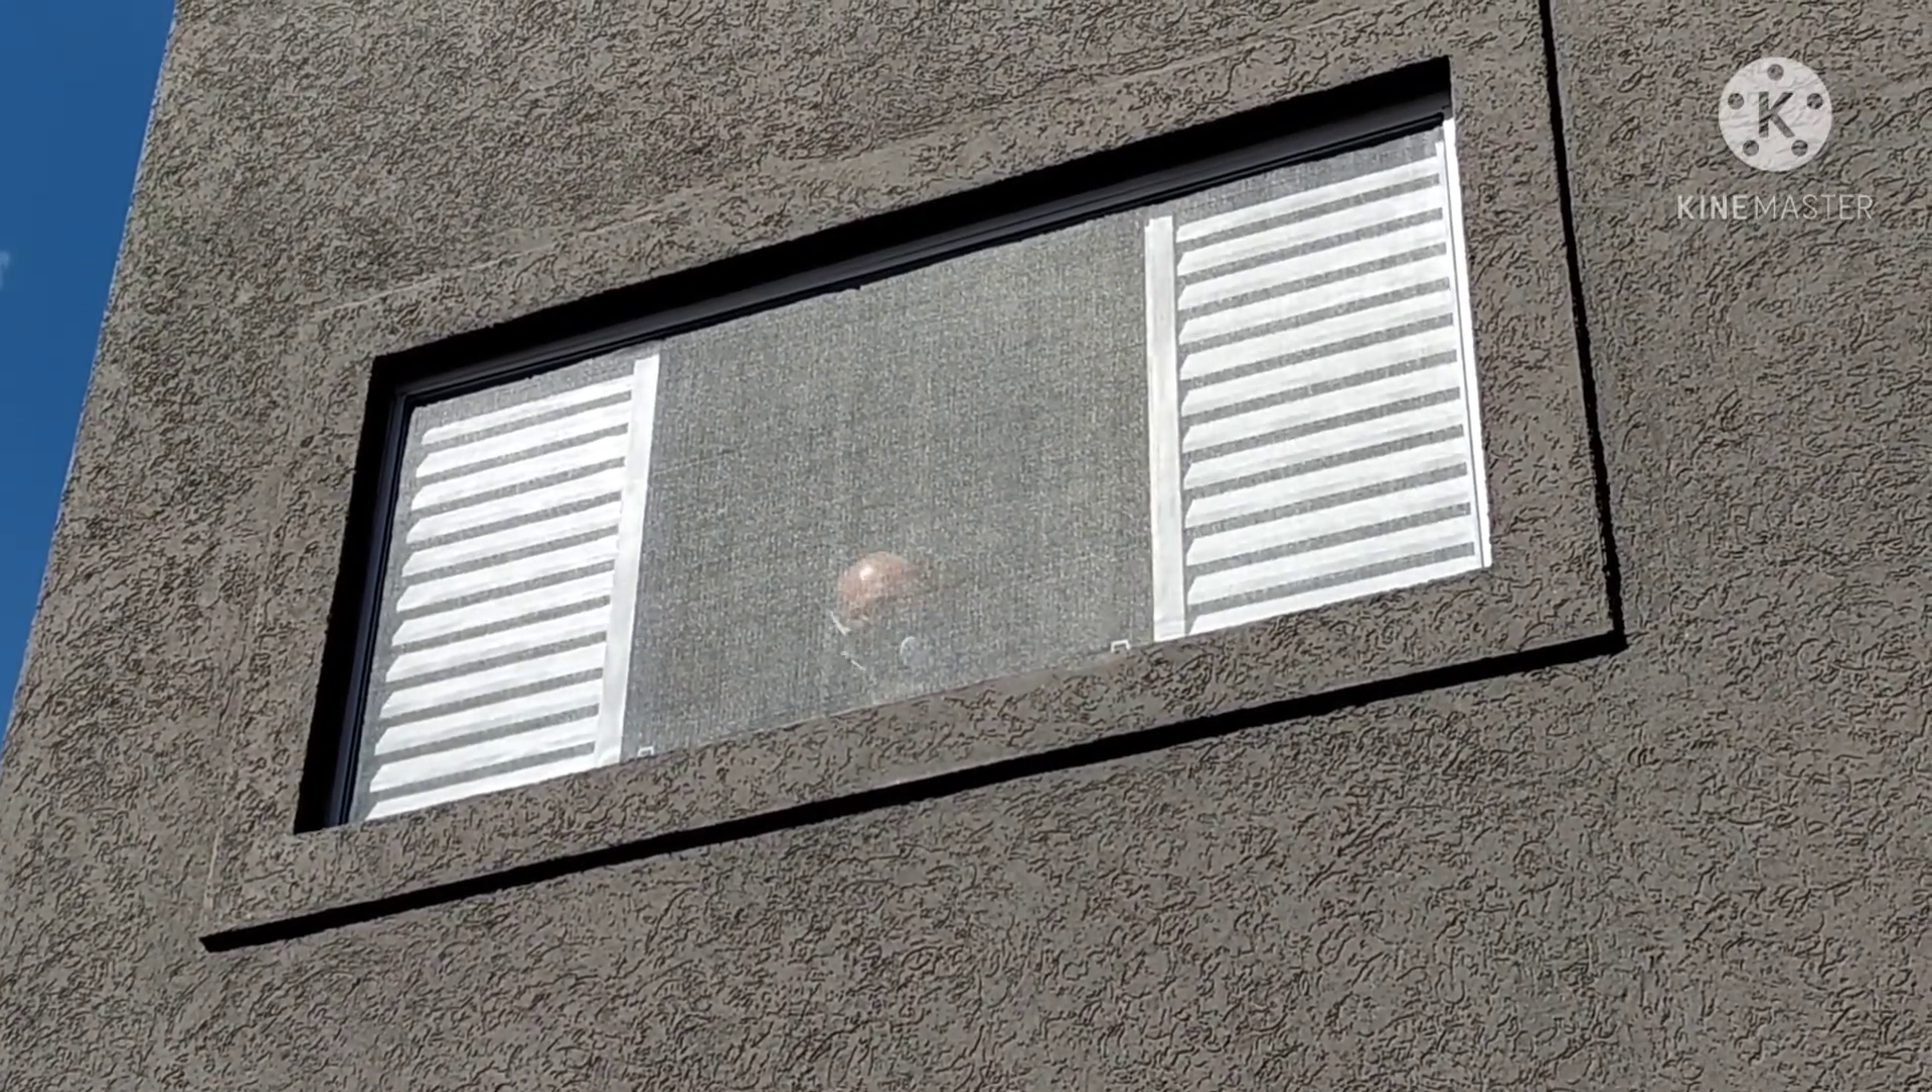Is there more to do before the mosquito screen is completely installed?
No.